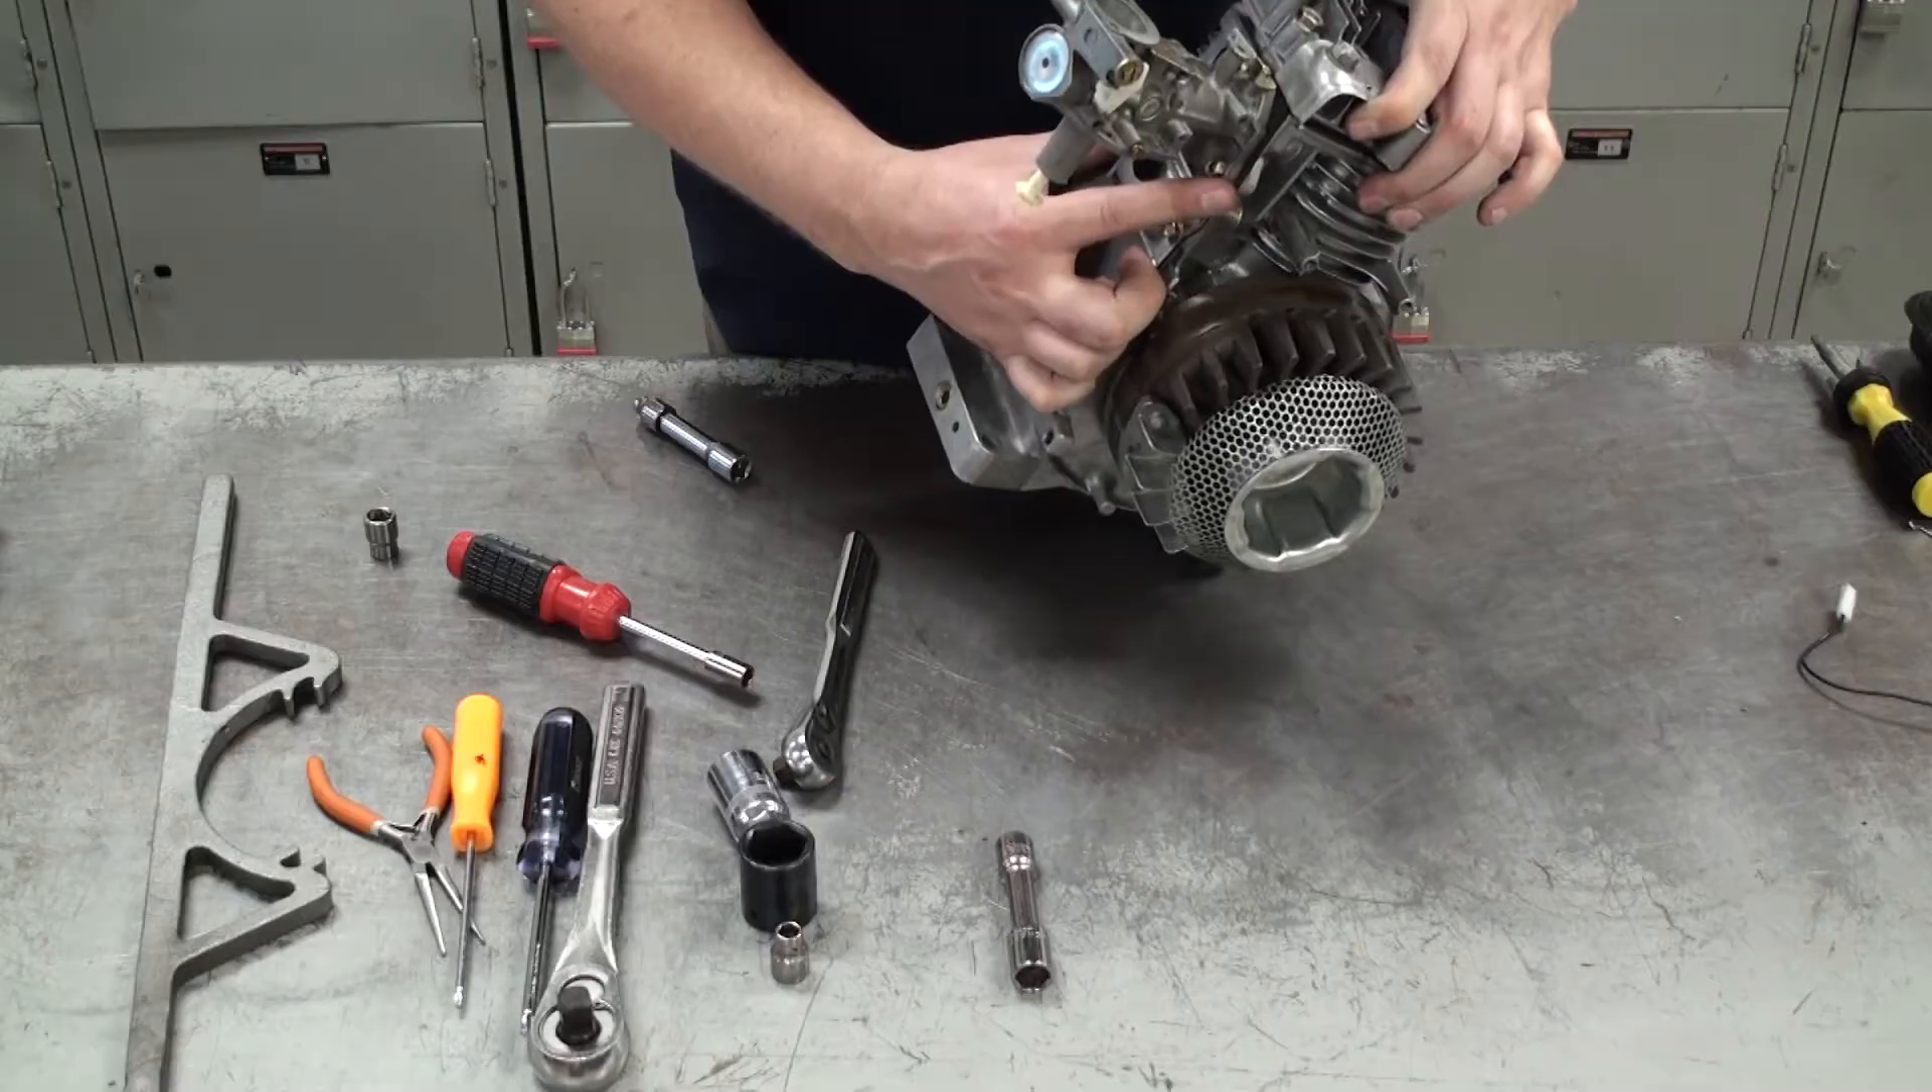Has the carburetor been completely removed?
No.